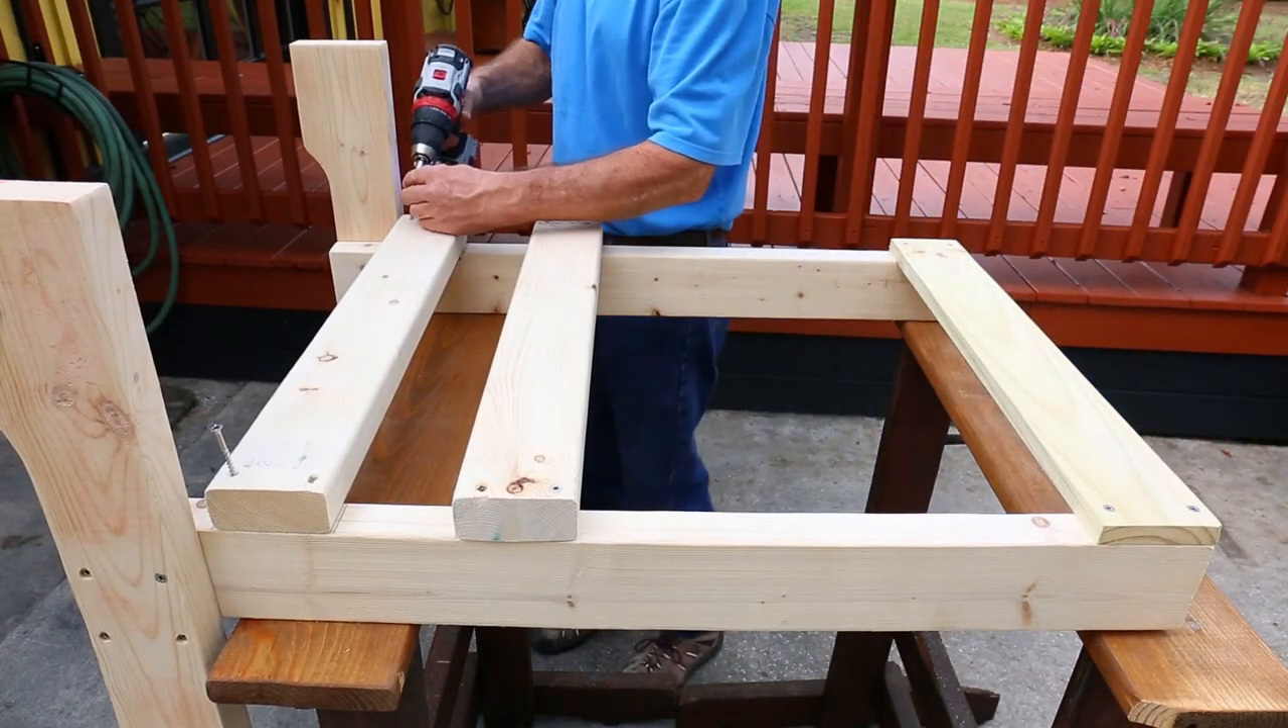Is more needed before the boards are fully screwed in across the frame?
Yes.